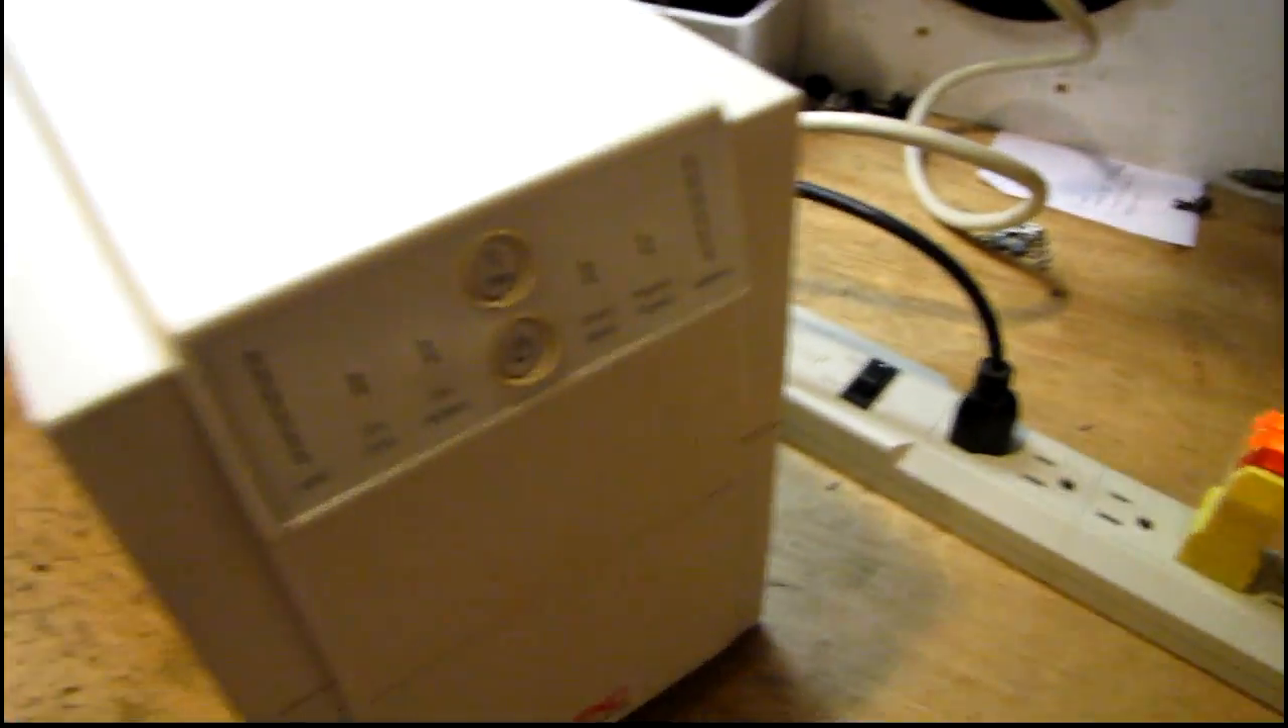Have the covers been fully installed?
Yes.